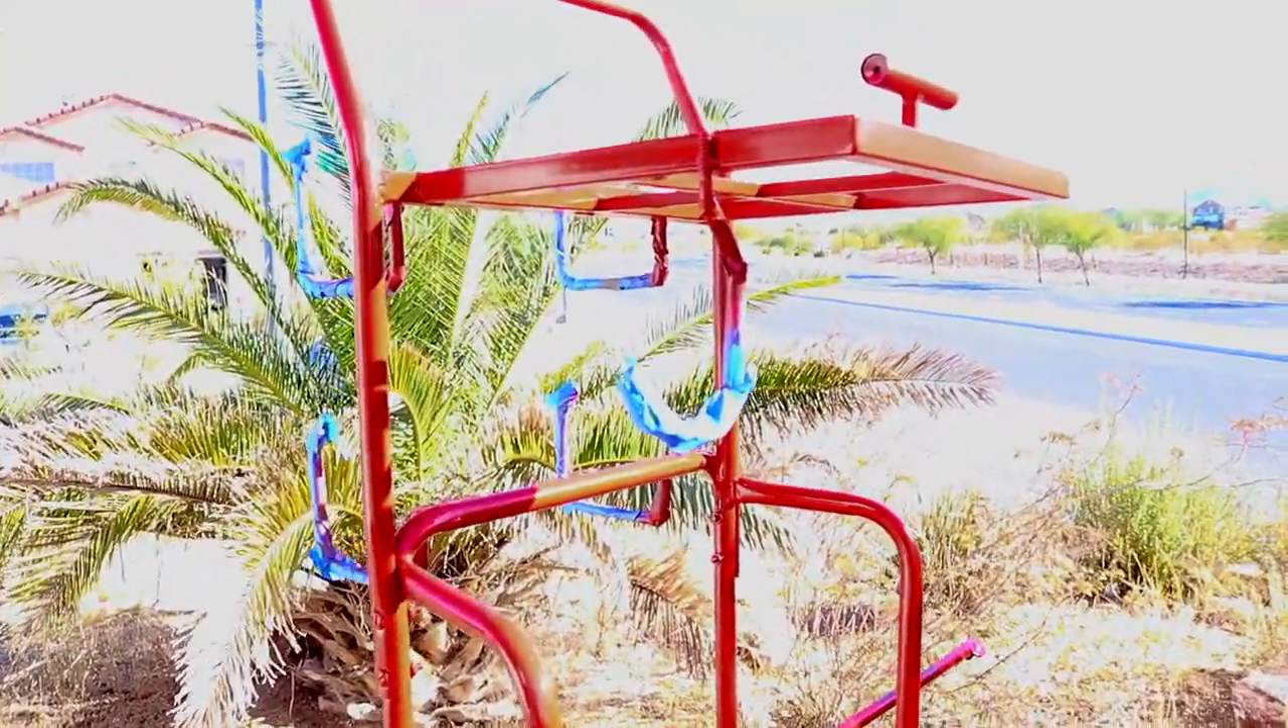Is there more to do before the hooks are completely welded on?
No.